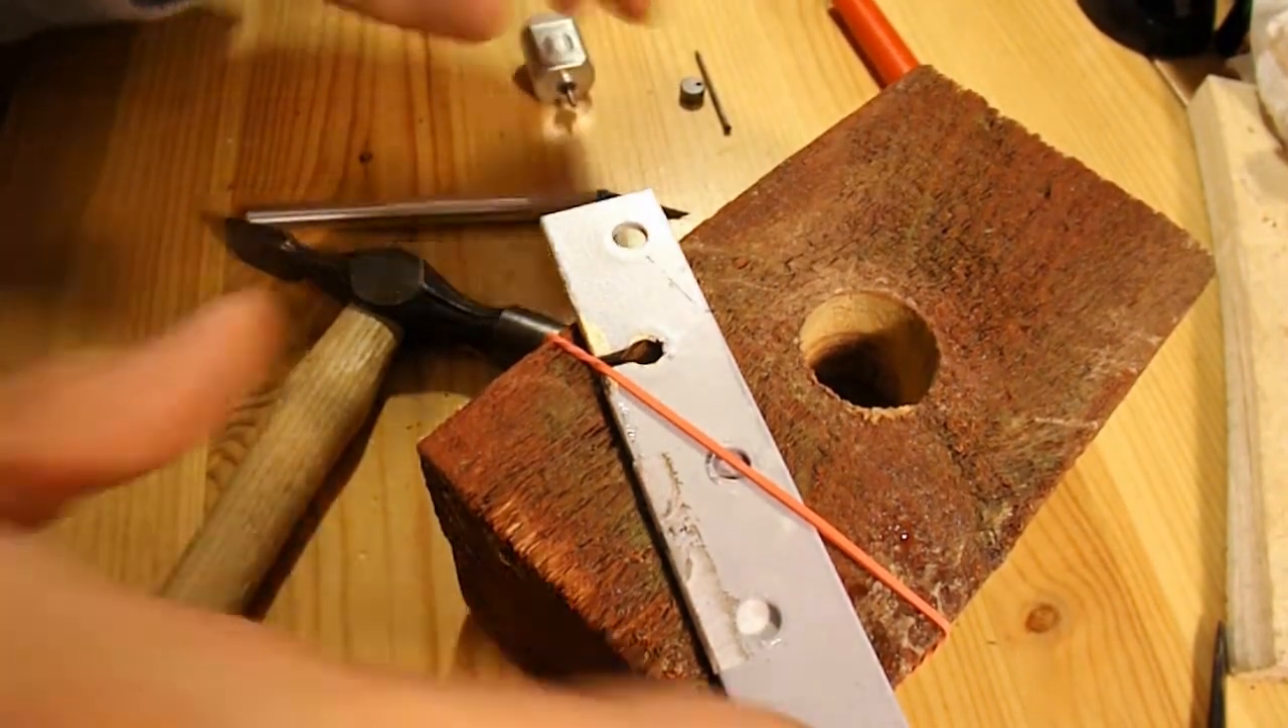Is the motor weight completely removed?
Yes.